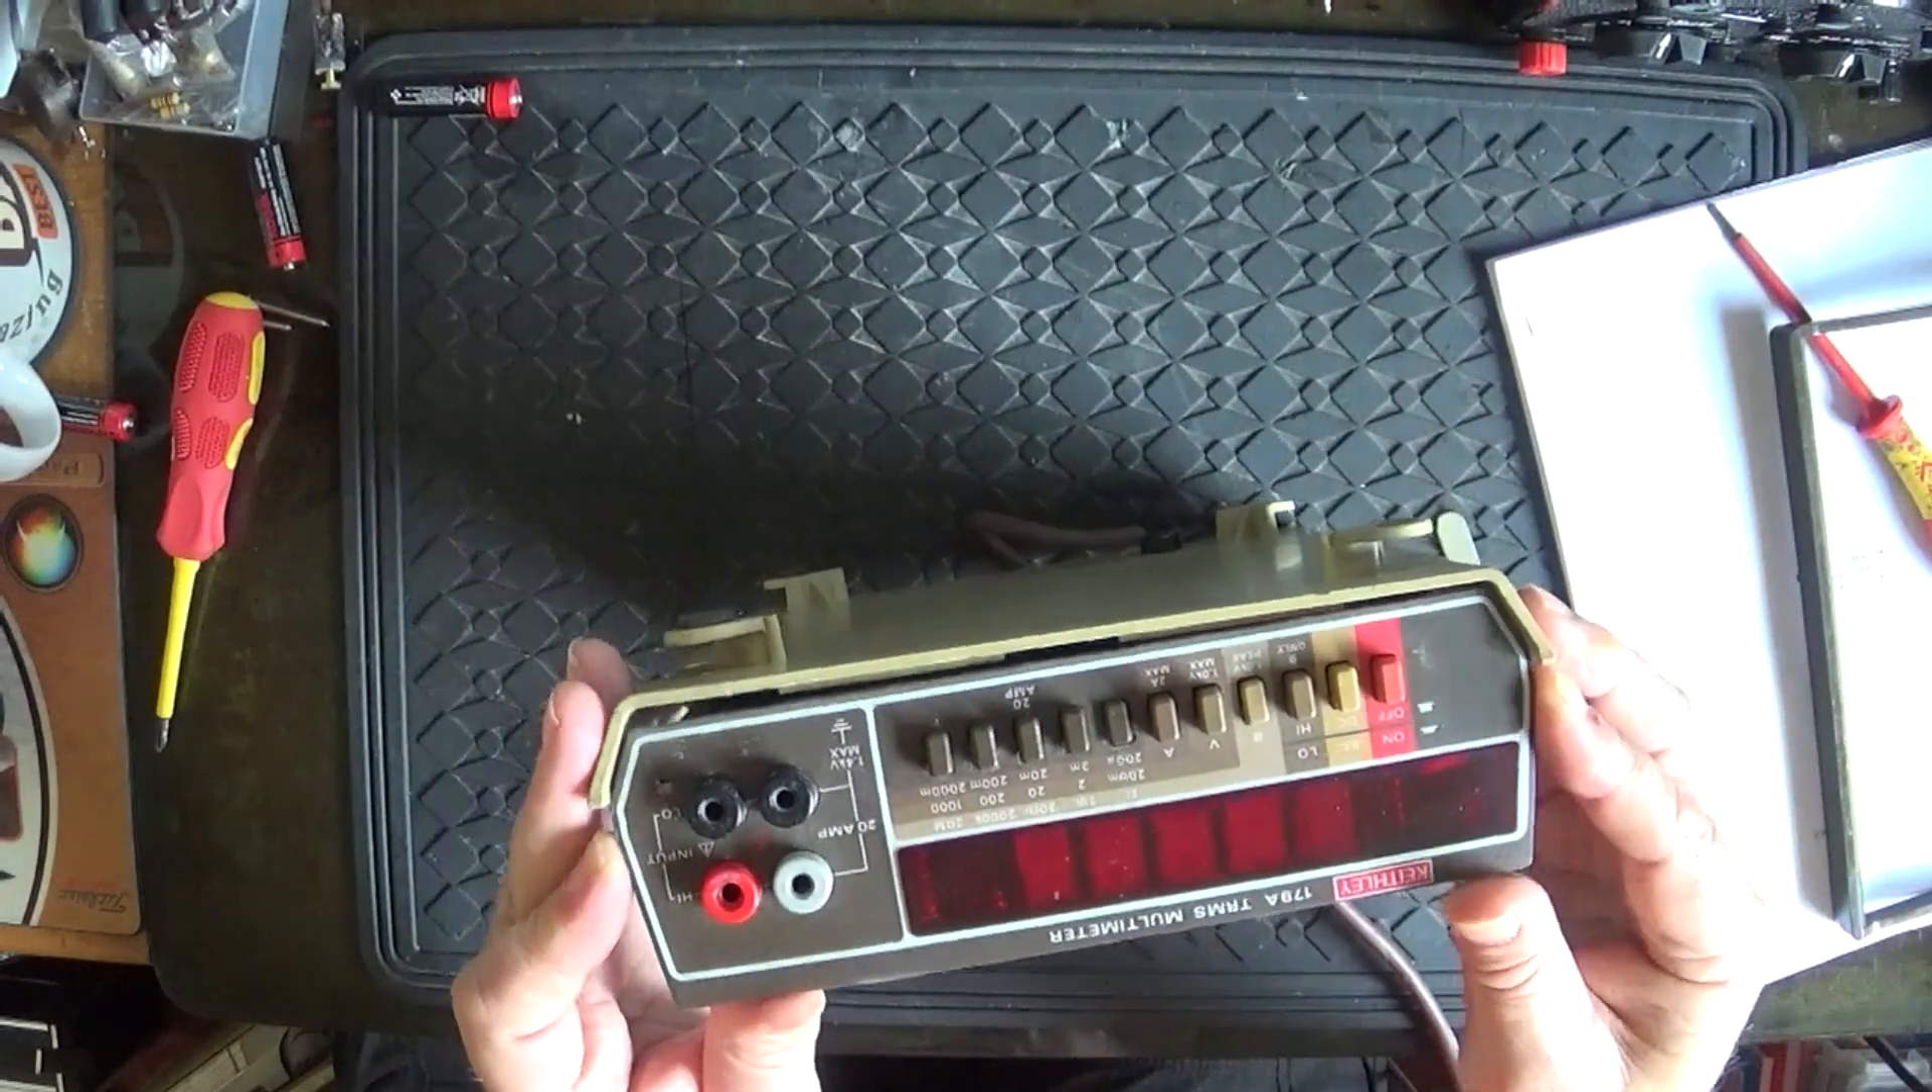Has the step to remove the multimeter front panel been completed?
No.